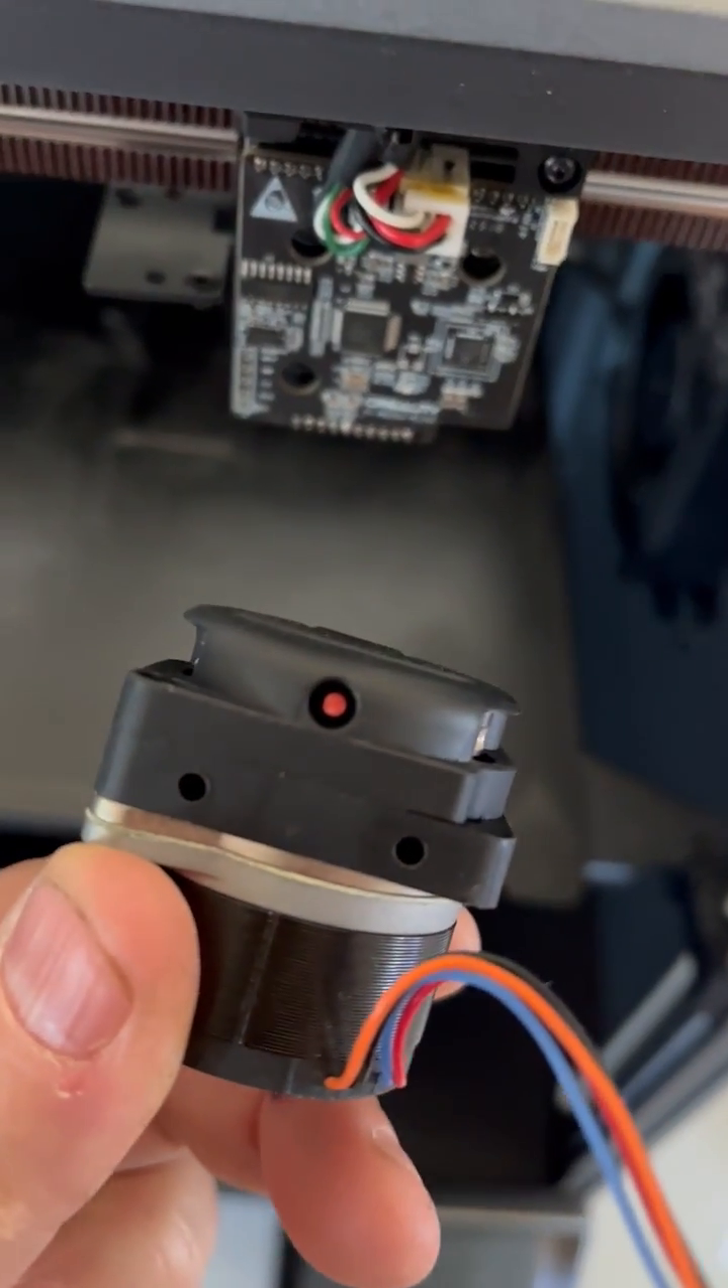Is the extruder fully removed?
Yes.